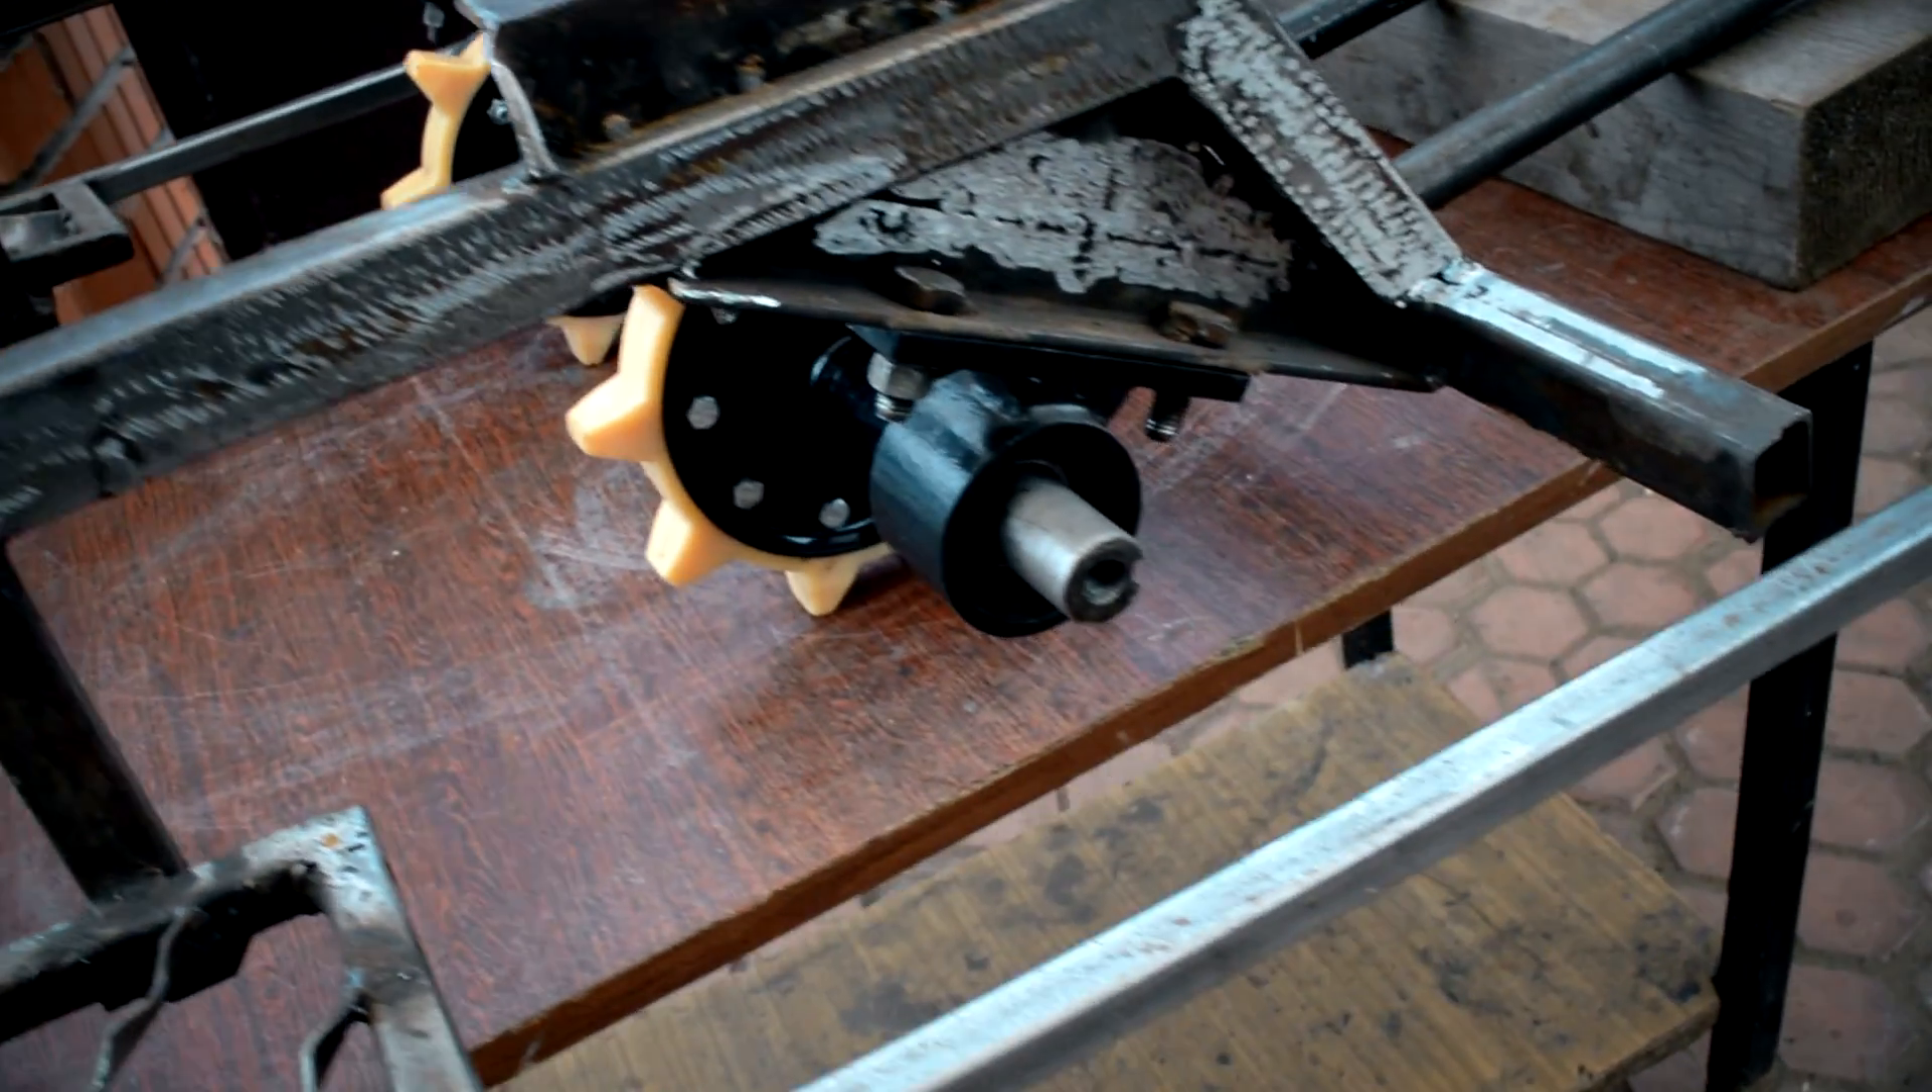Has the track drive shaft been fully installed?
Yes.